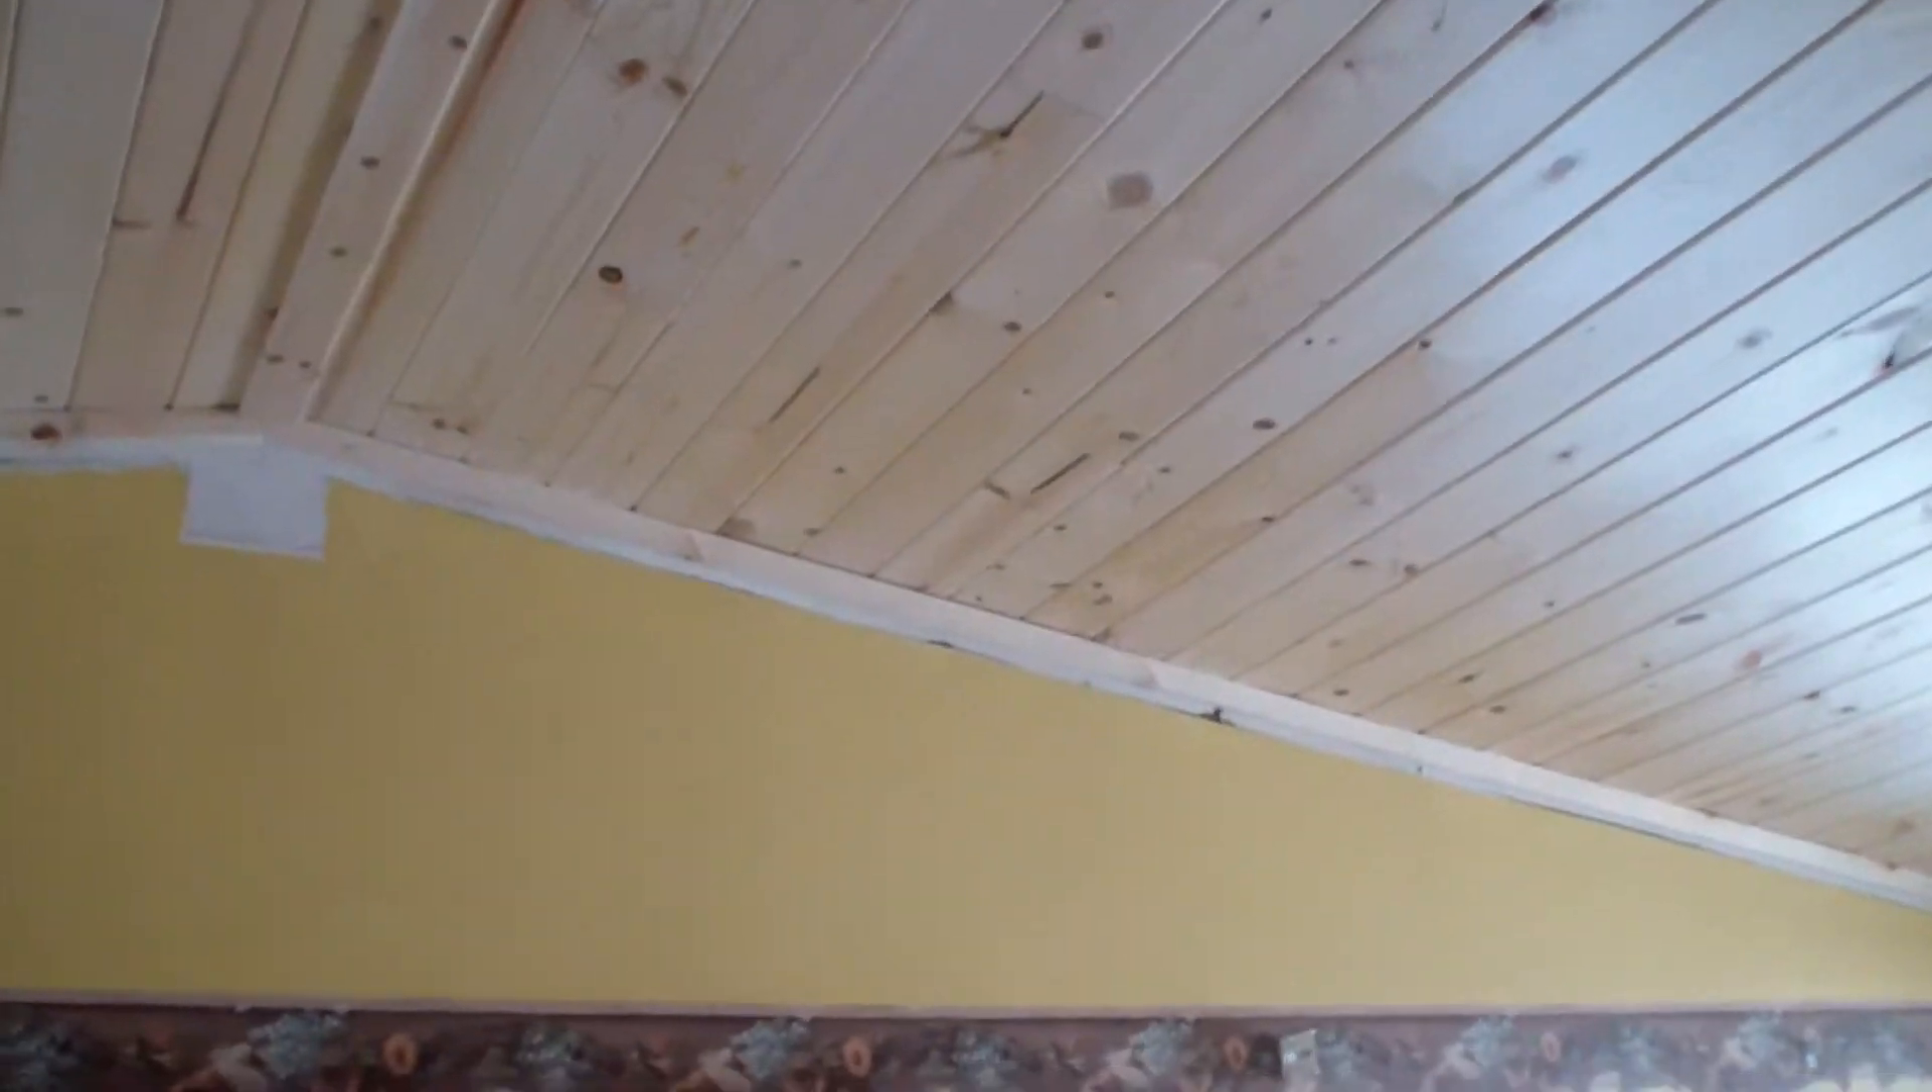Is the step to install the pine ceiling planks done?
Yes.